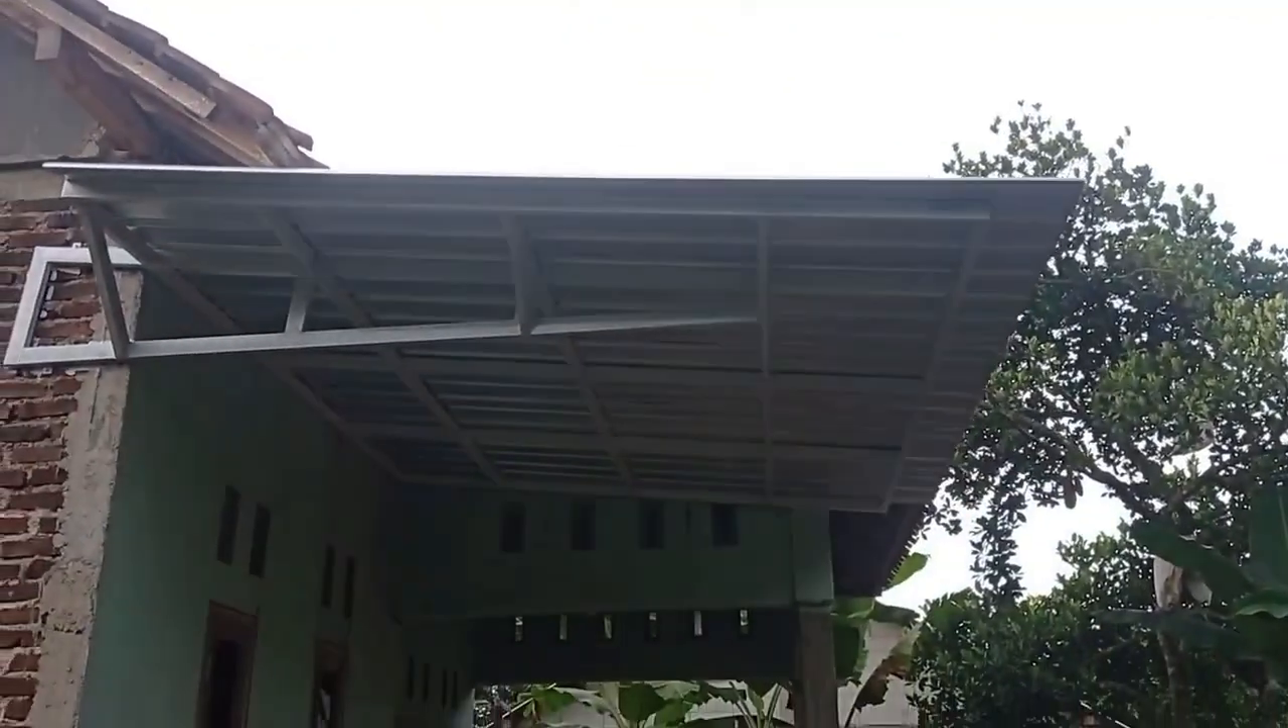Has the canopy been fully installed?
Yes.